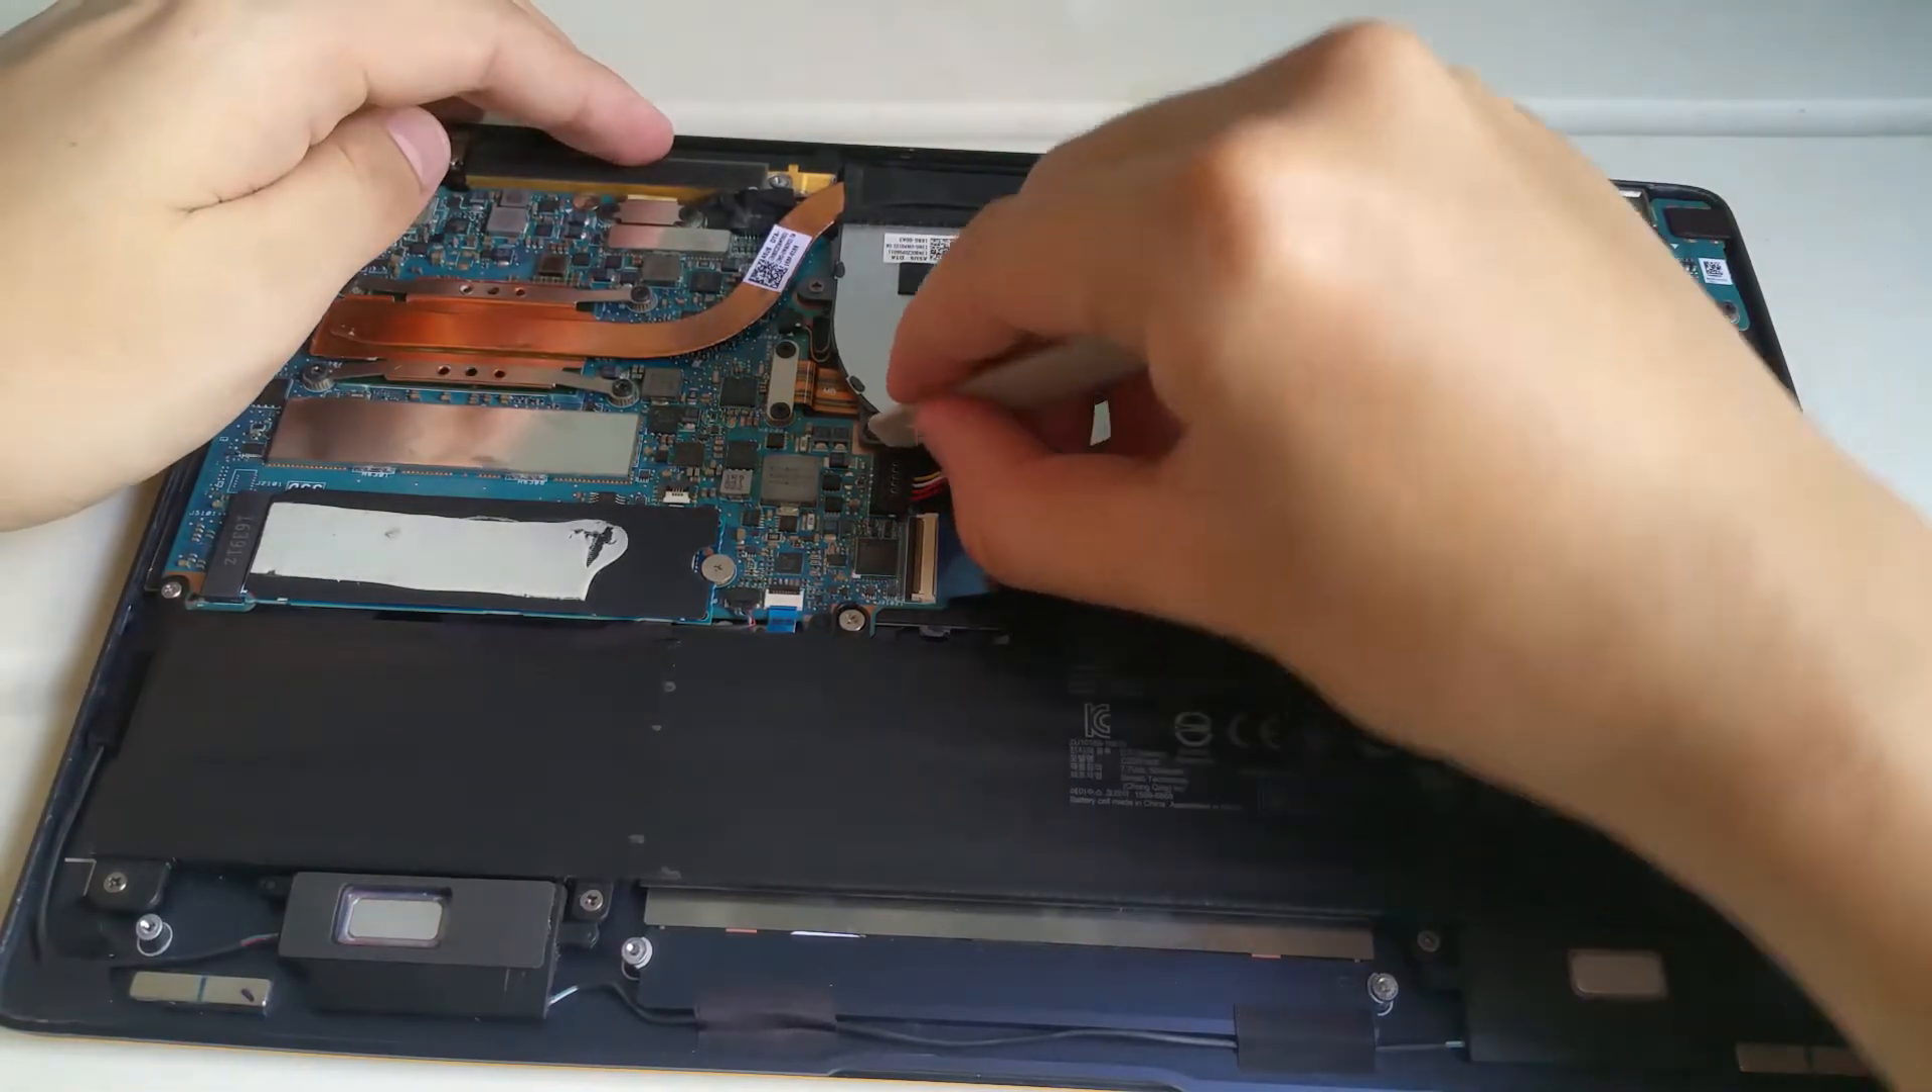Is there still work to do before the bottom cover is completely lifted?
No.